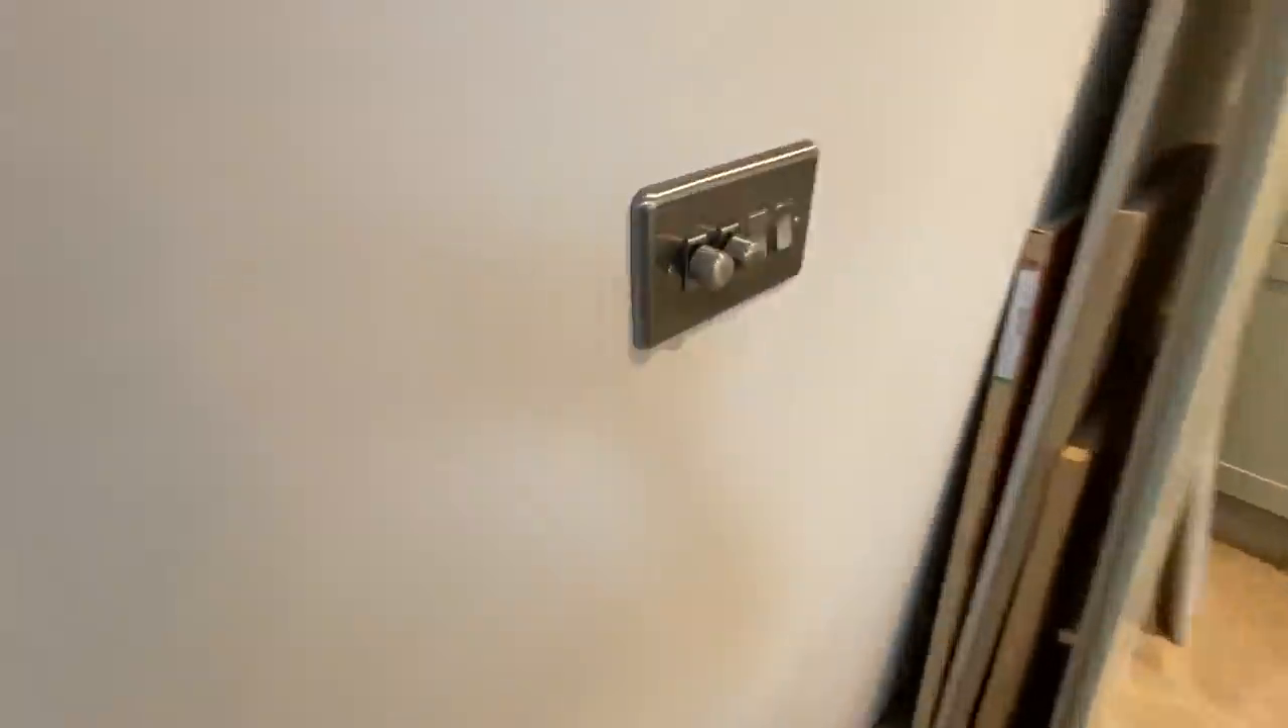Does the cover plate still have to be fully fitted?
No.